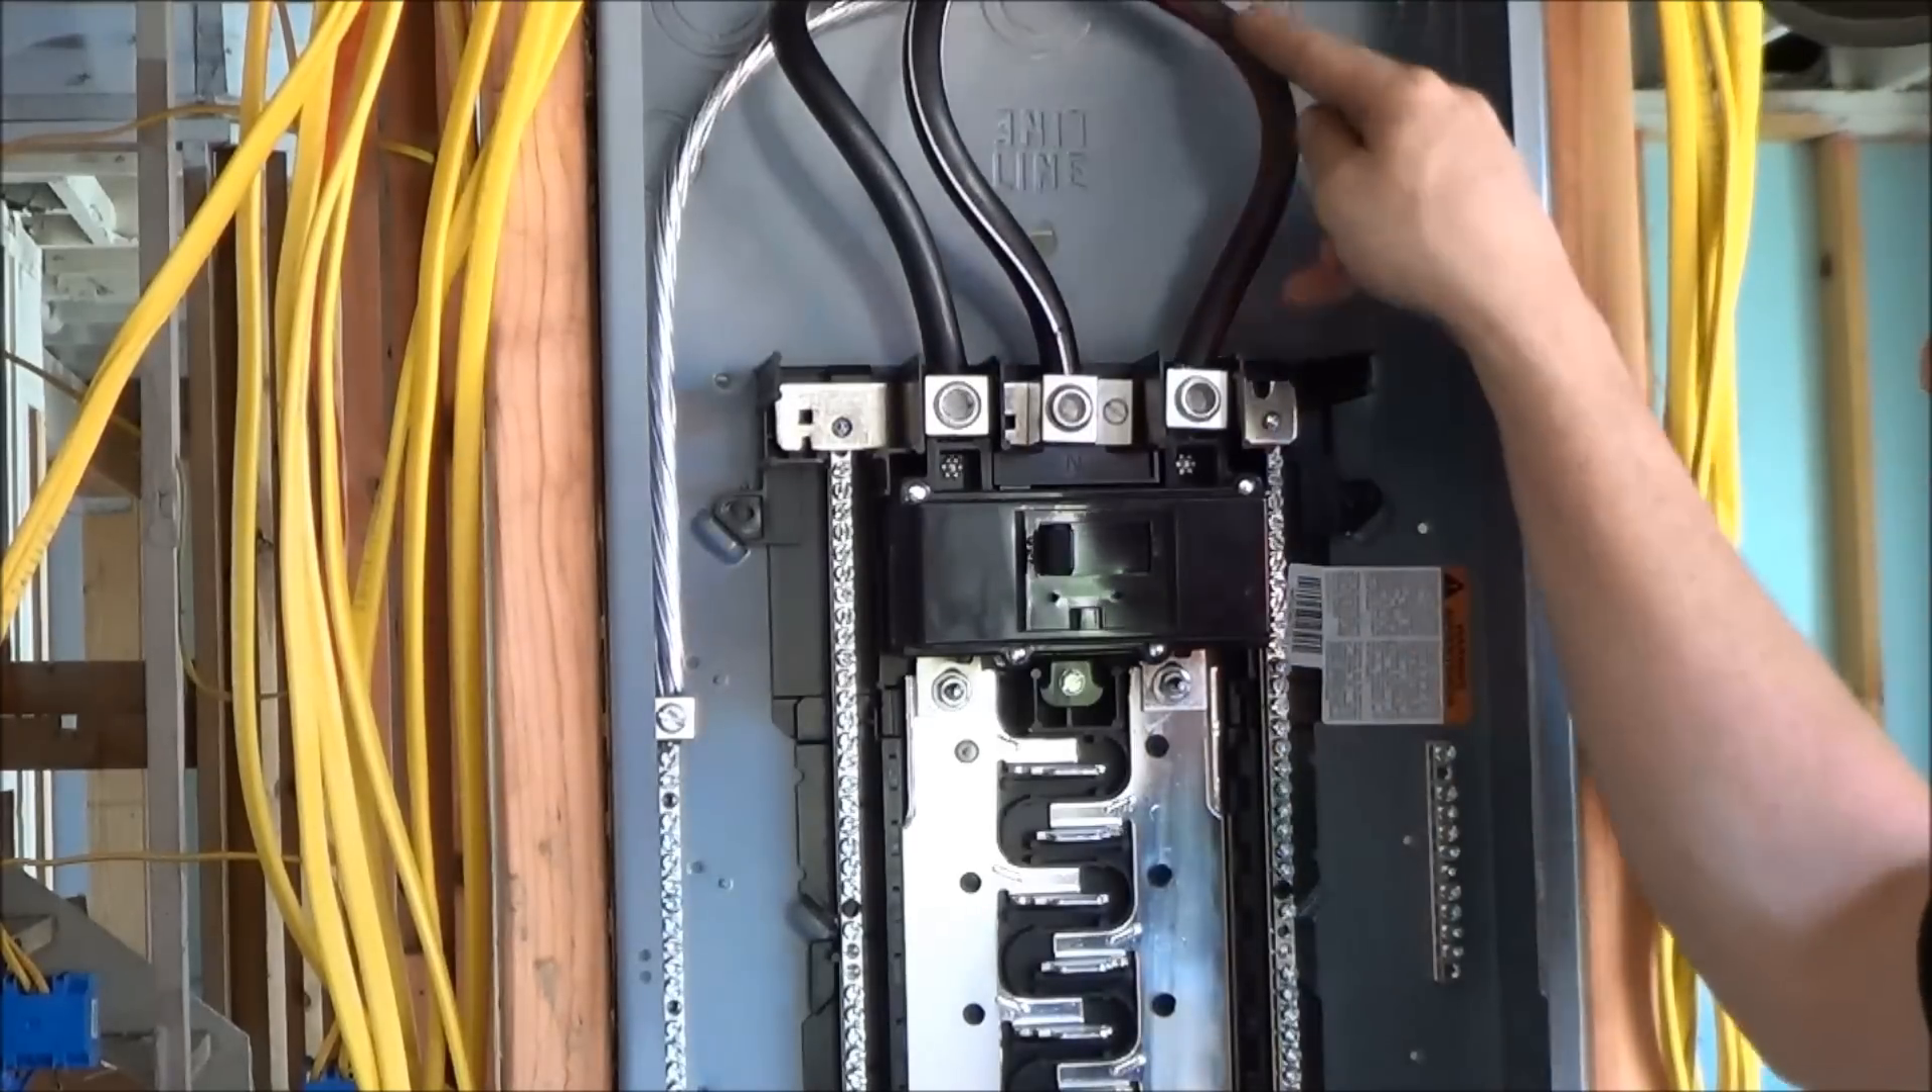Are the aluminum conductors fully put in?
Yes.